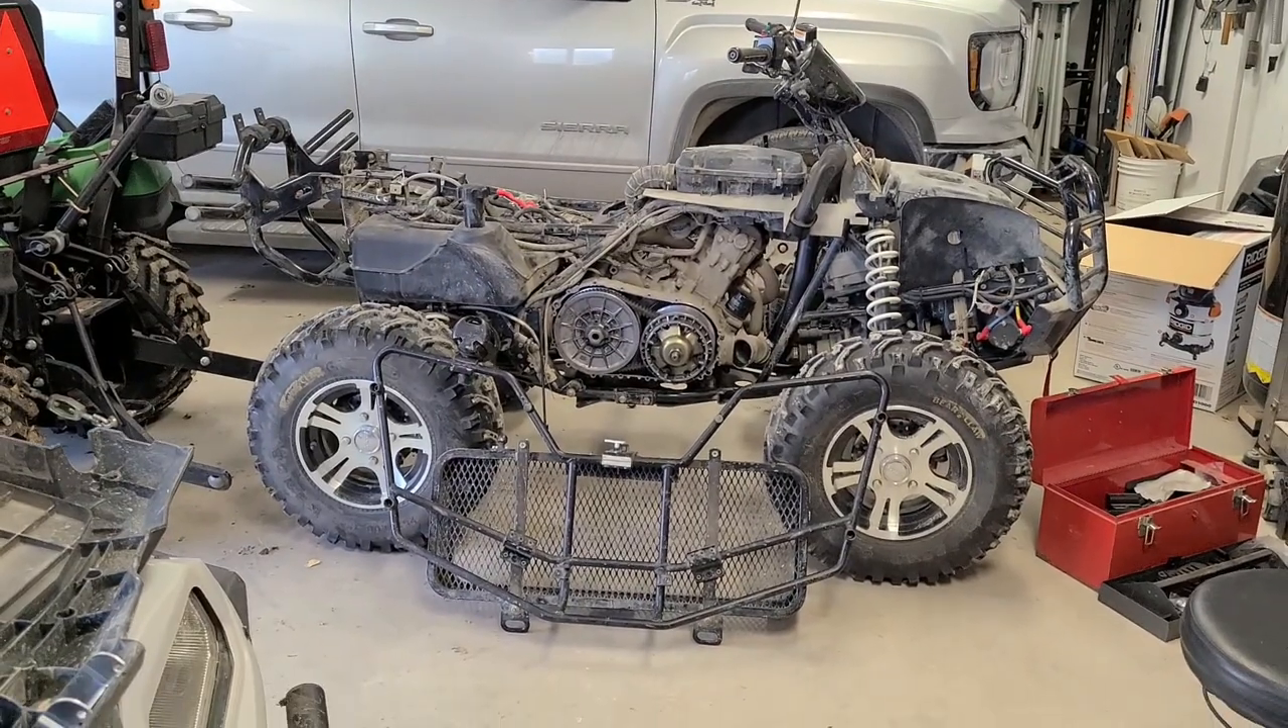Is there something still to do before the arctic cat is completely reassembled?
Yes.